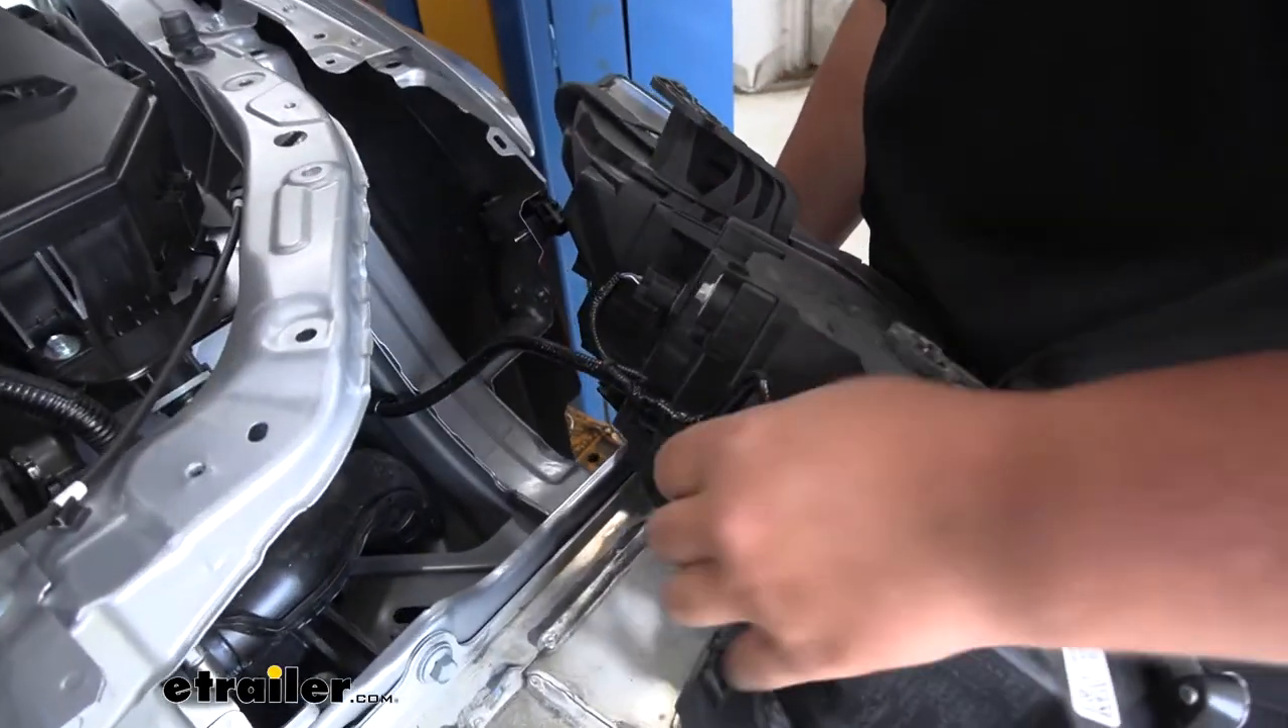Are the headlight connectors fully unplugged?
No.